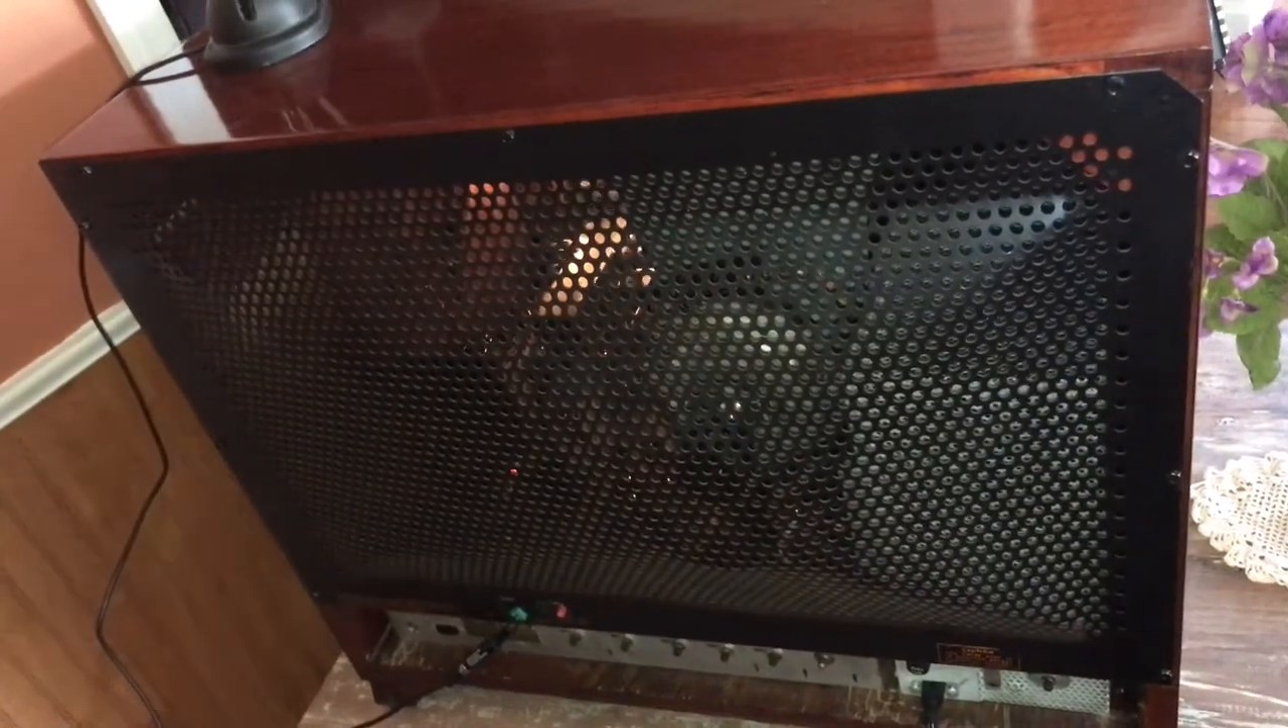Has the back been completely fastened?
Yes.